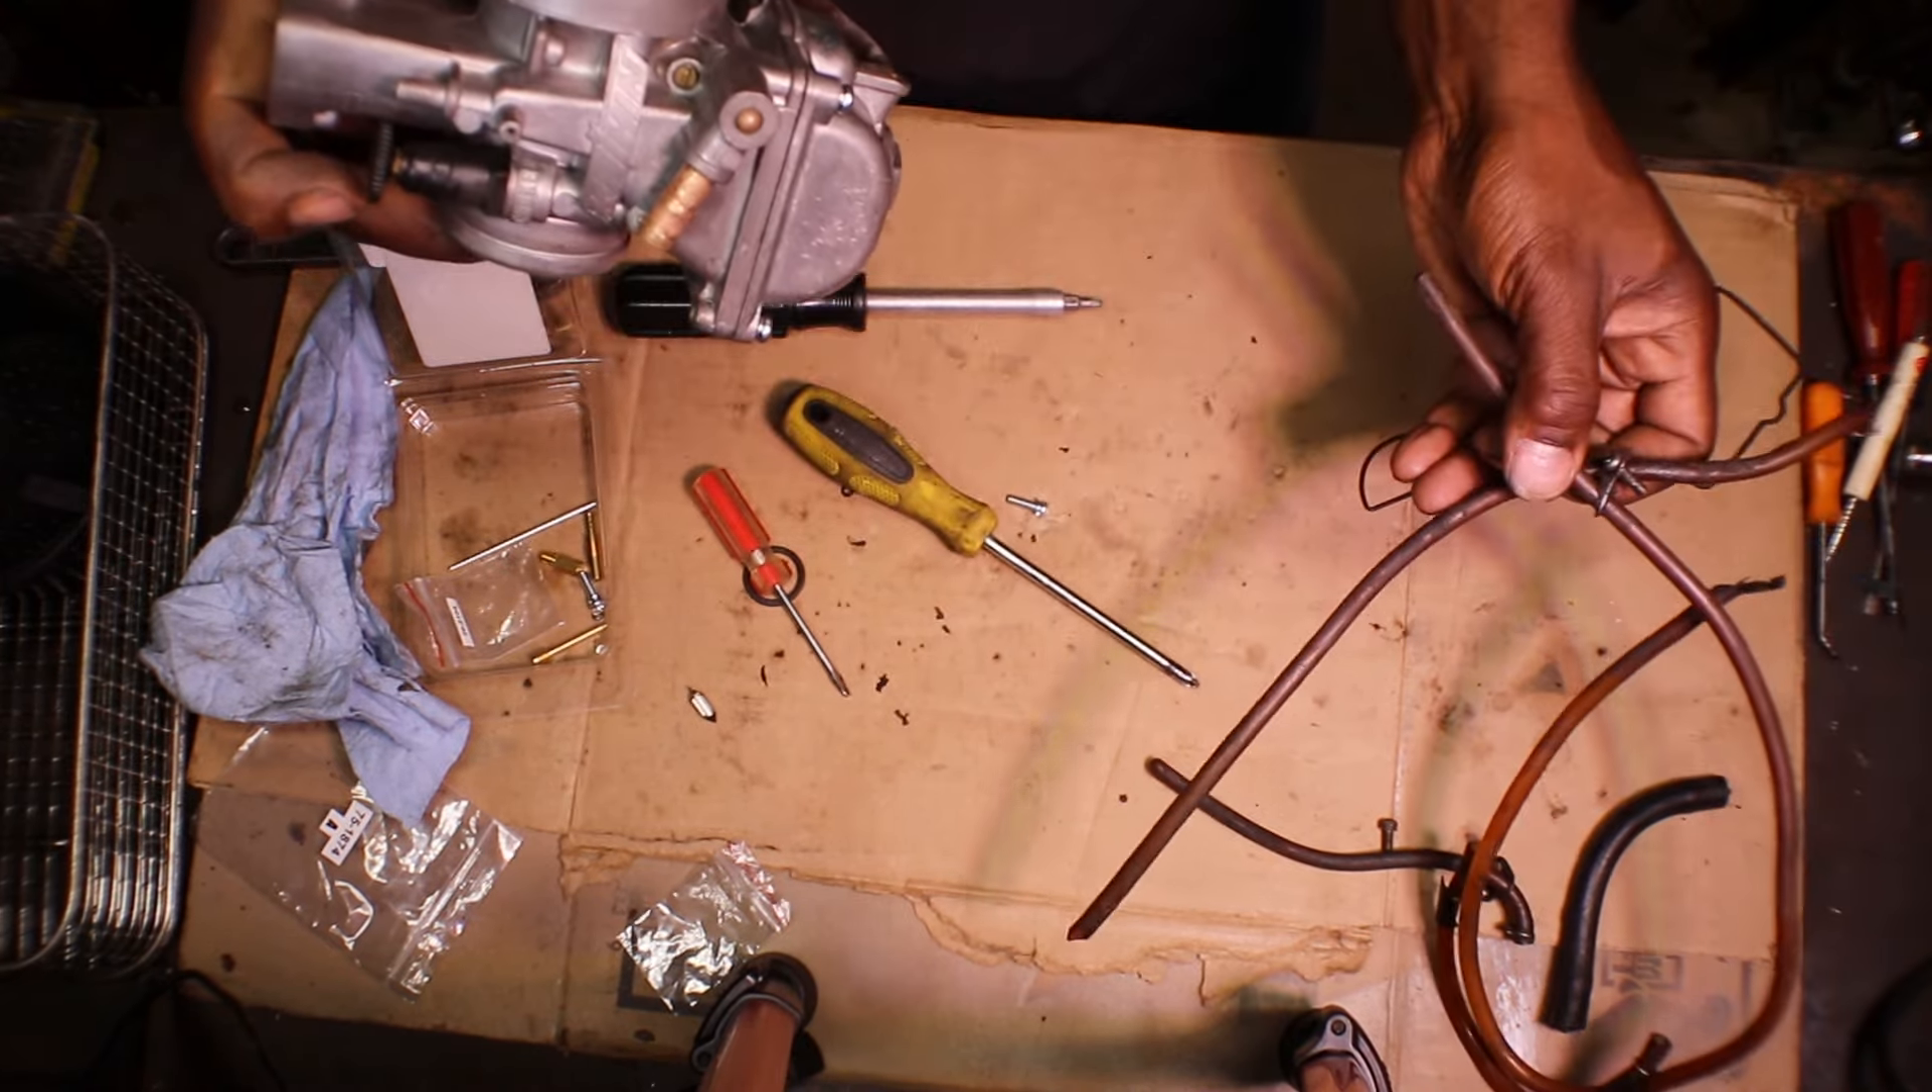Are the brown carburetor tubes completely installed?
No.